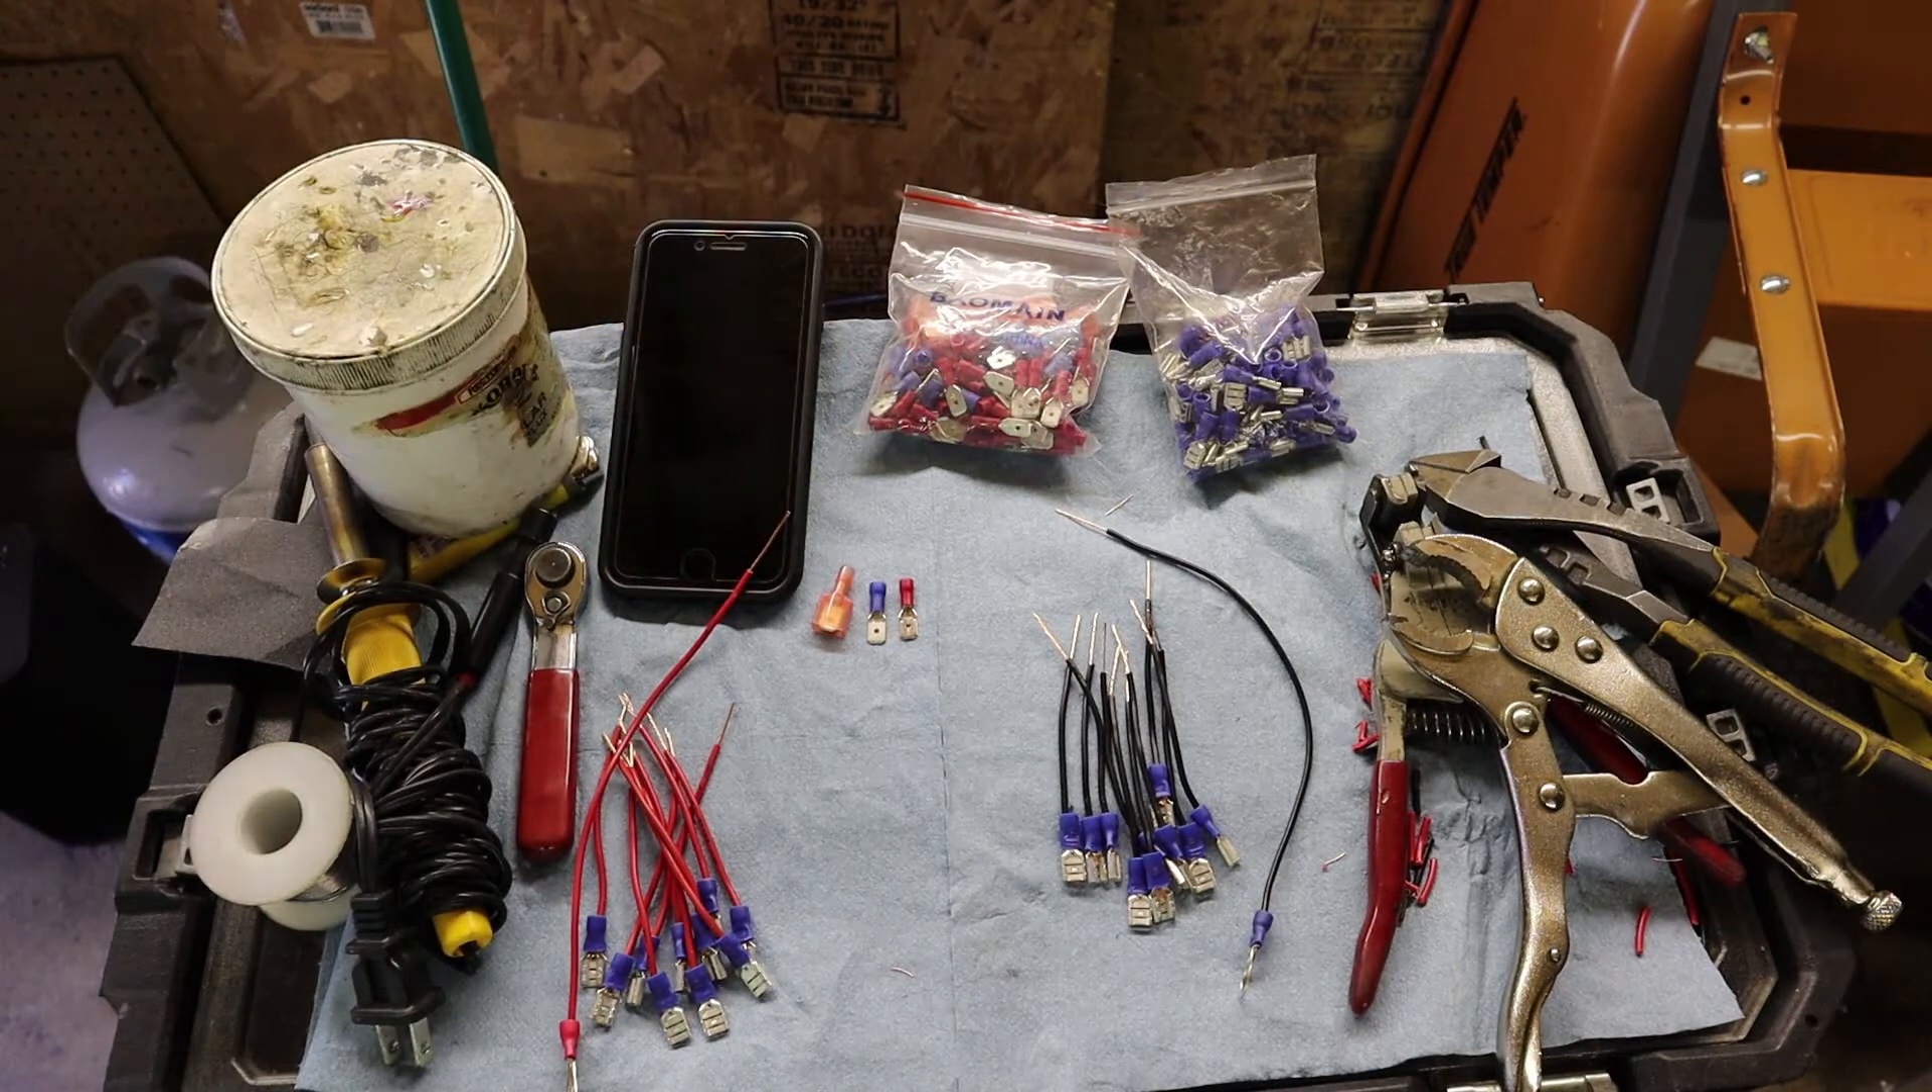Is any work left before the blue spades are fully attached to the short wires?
No.